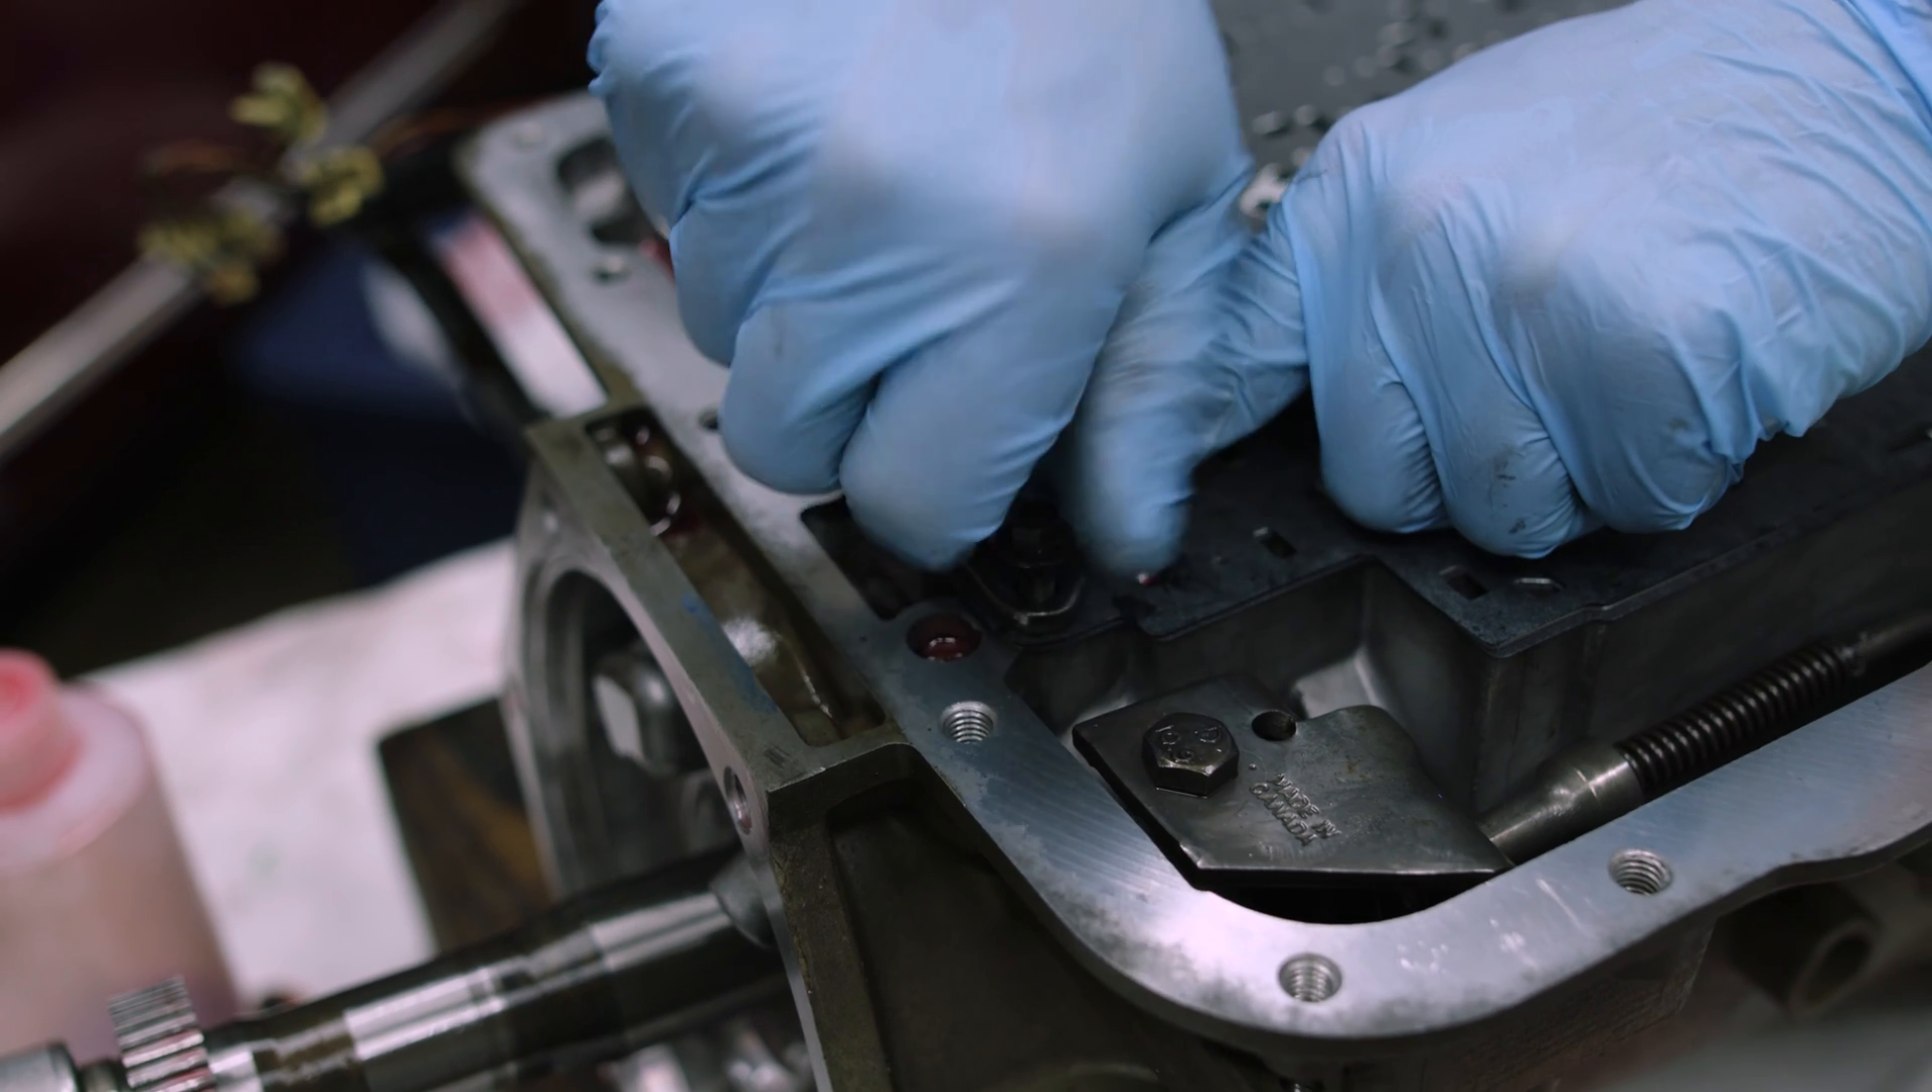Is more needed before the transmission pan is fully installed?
Yes.